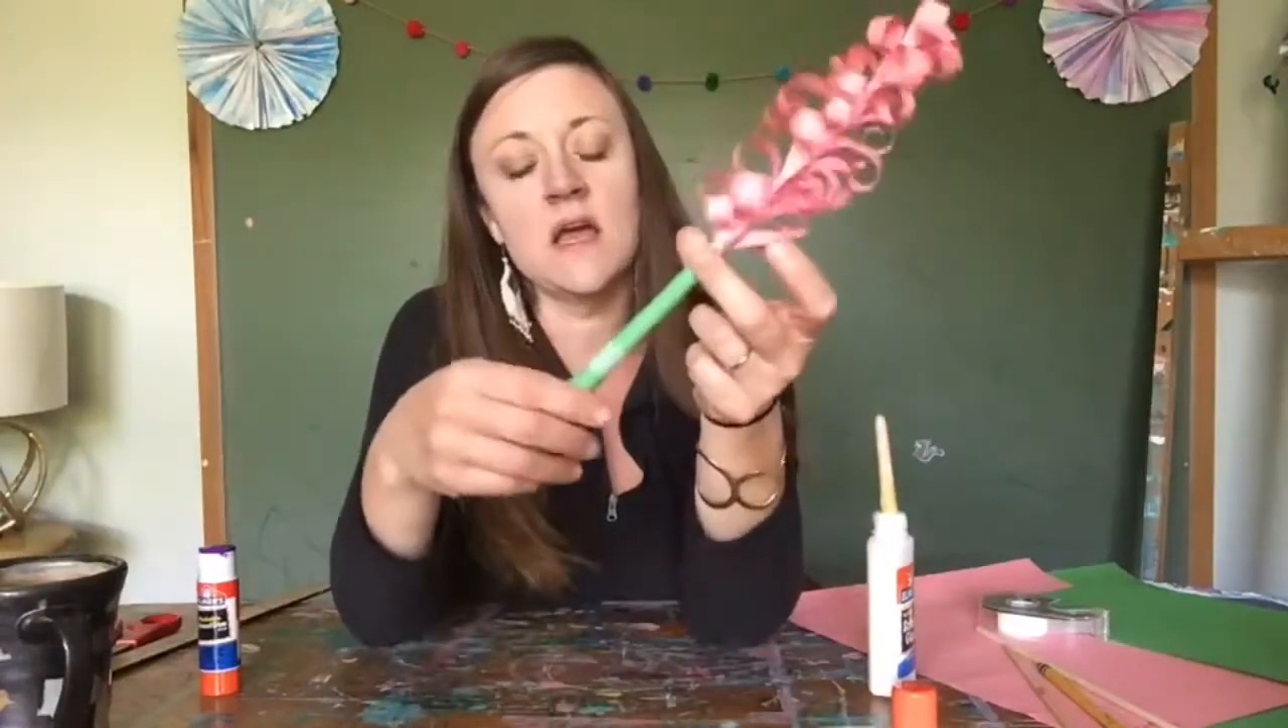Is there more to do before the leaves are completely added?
Yes.